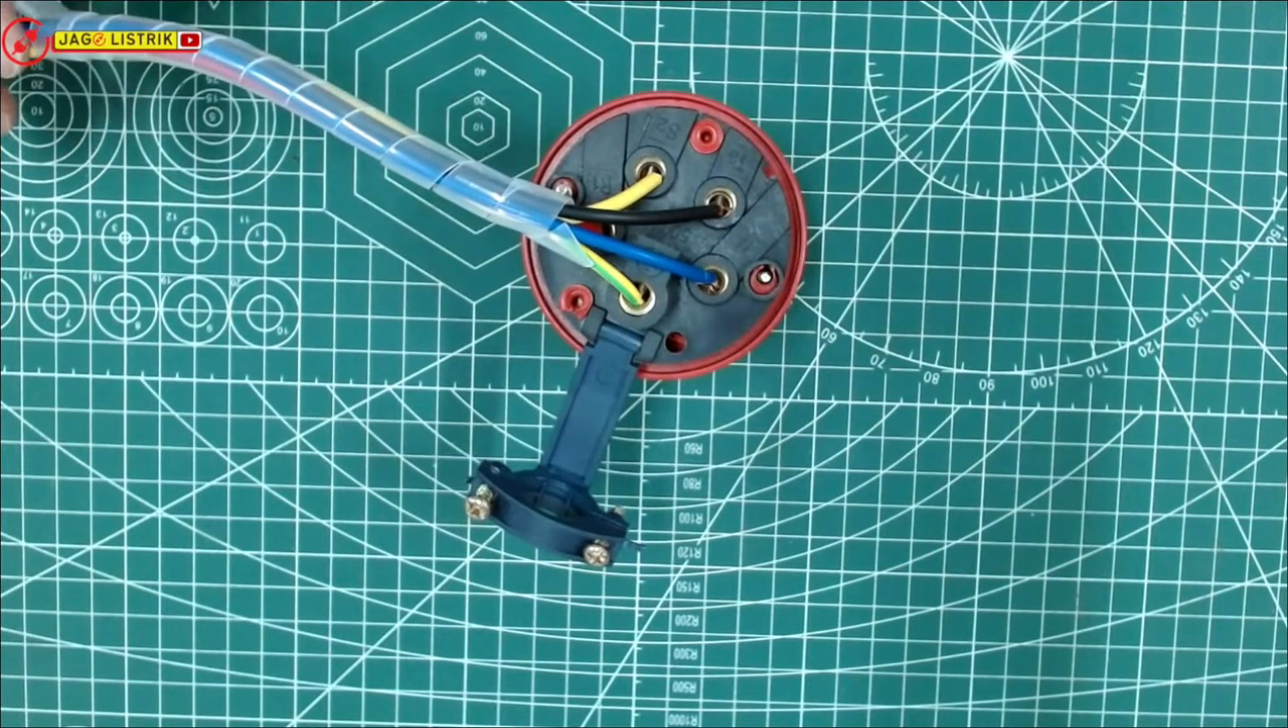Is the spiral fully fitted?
Yes.